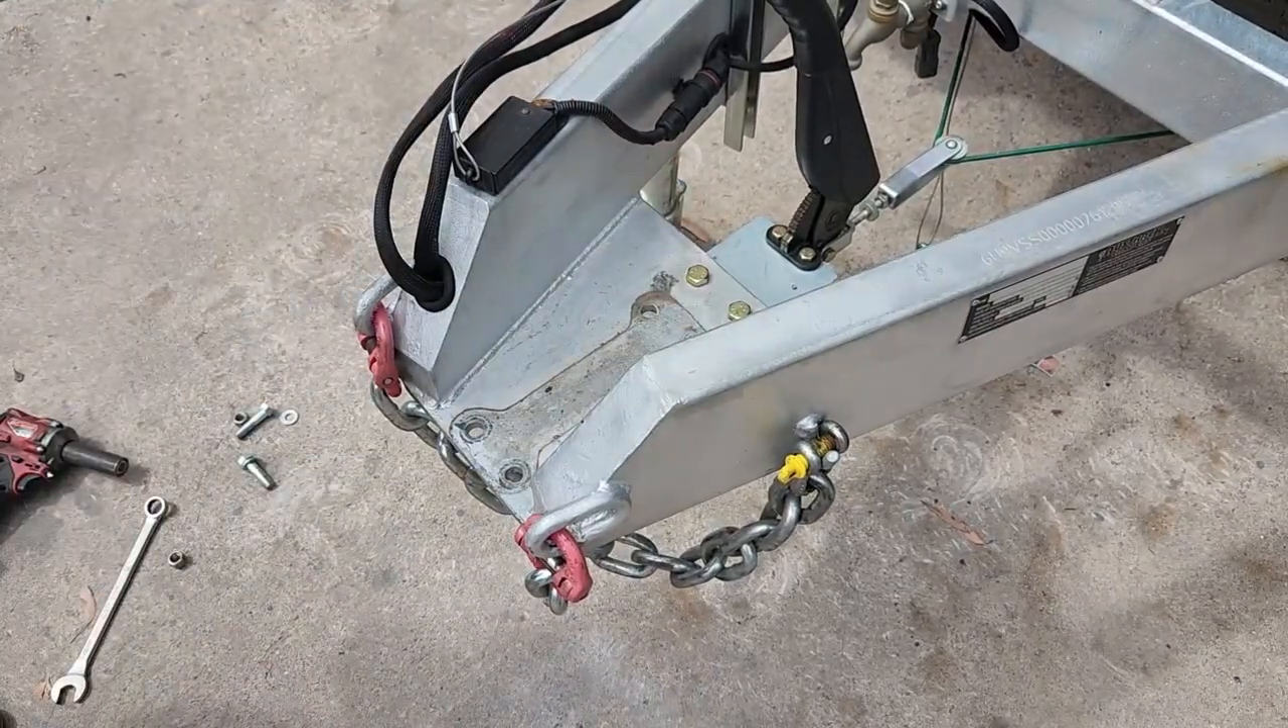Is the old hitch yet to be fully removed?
No.